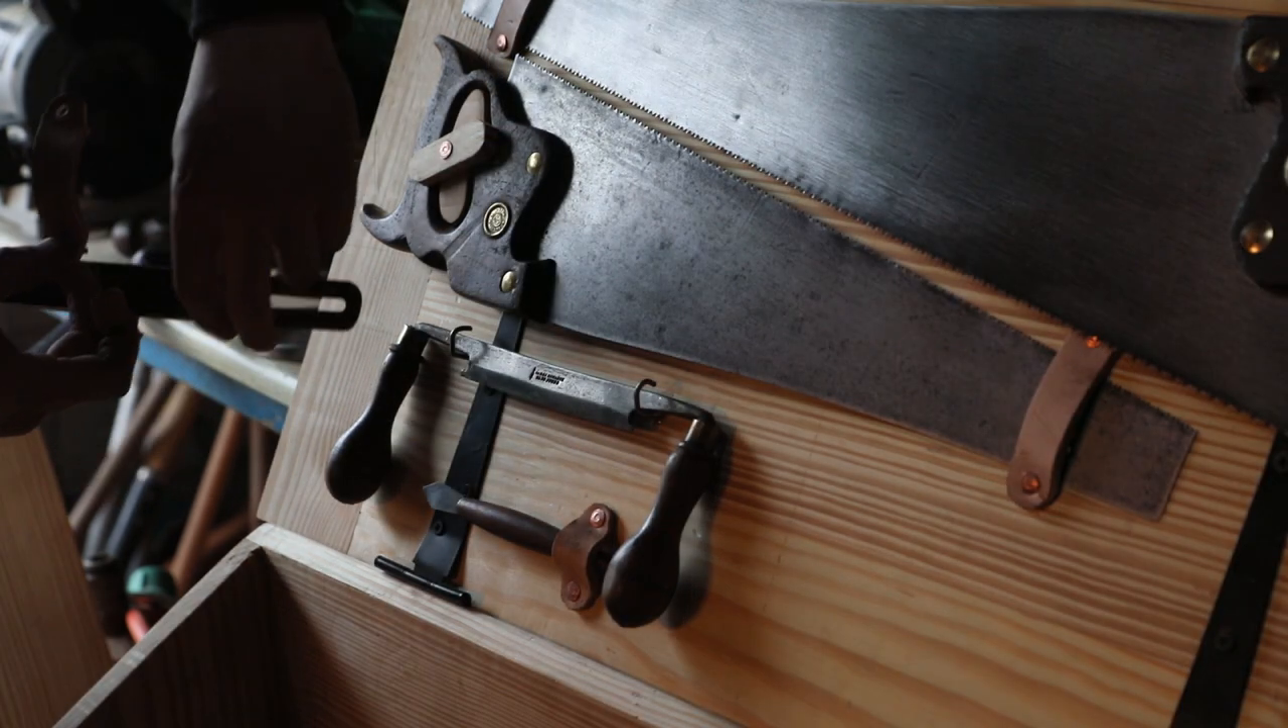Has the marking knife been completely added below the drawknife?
Yes.